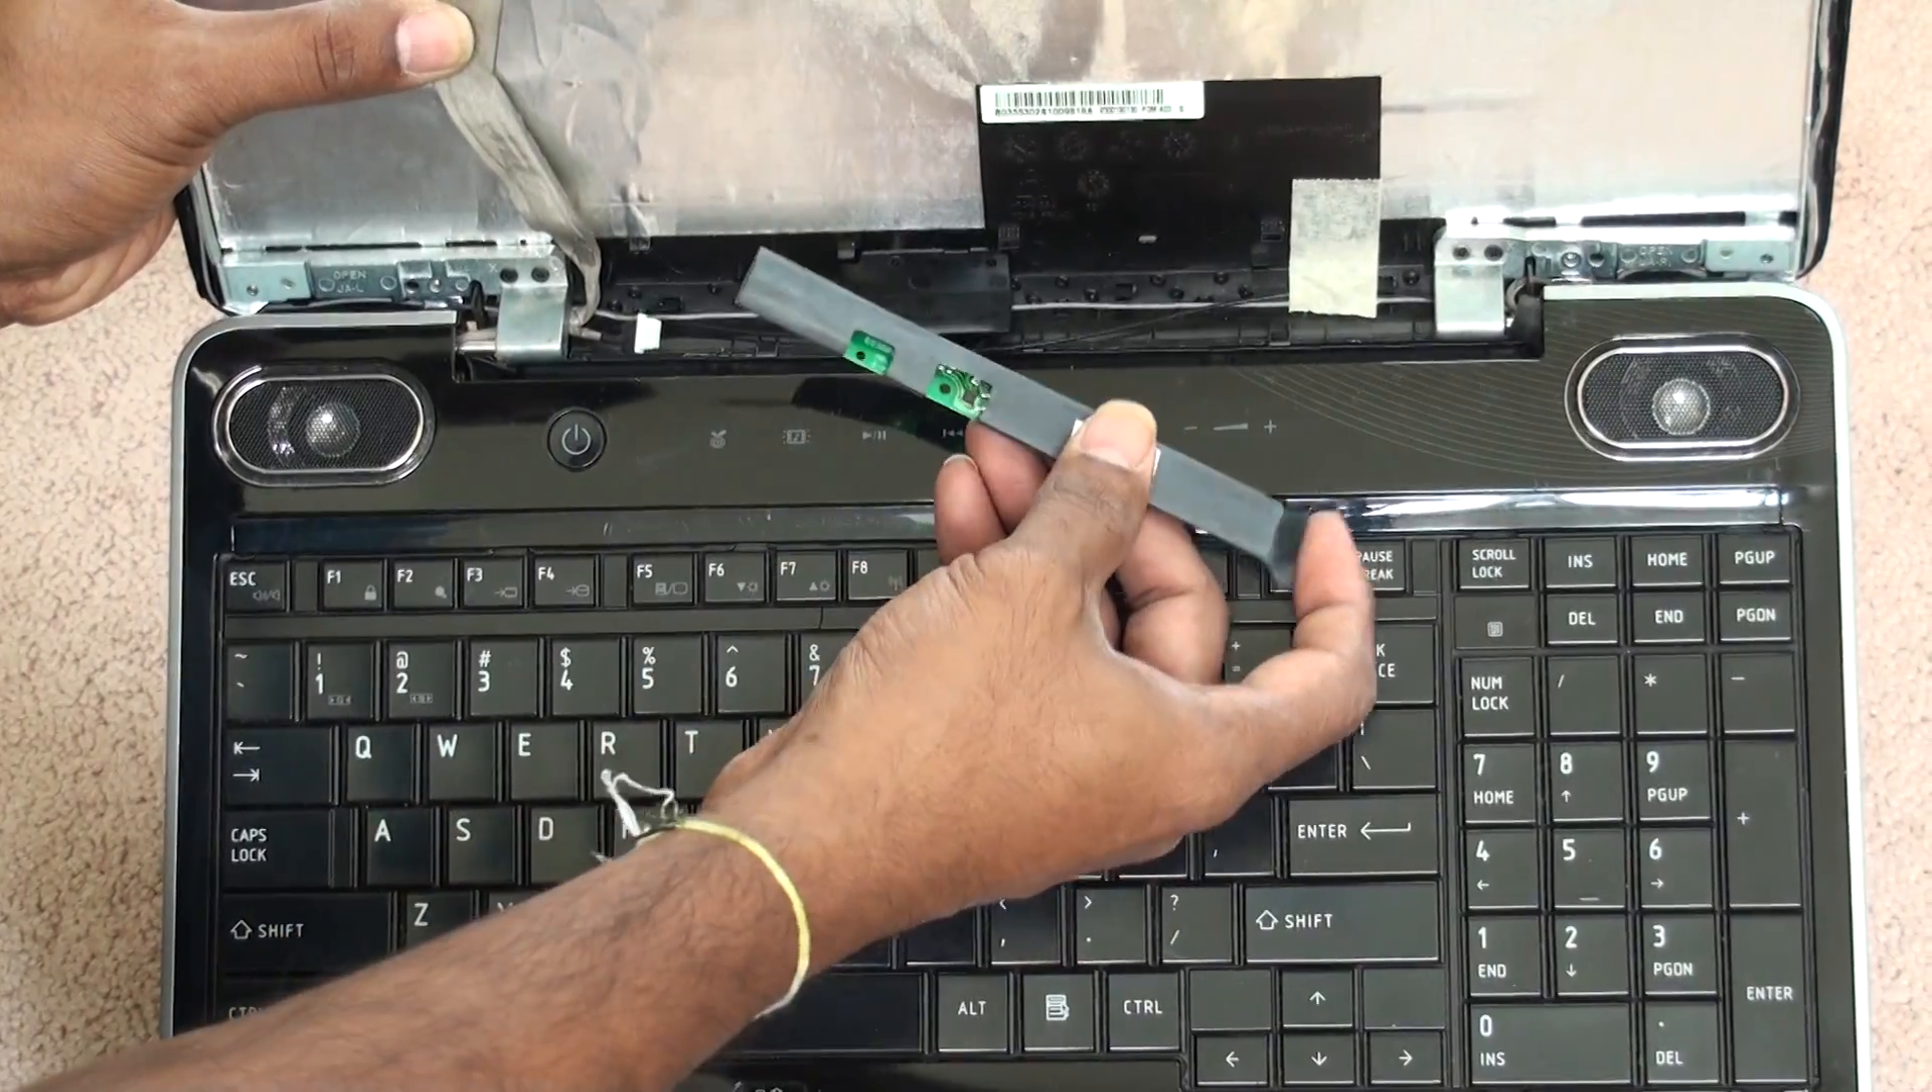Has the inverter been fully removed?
Yes.